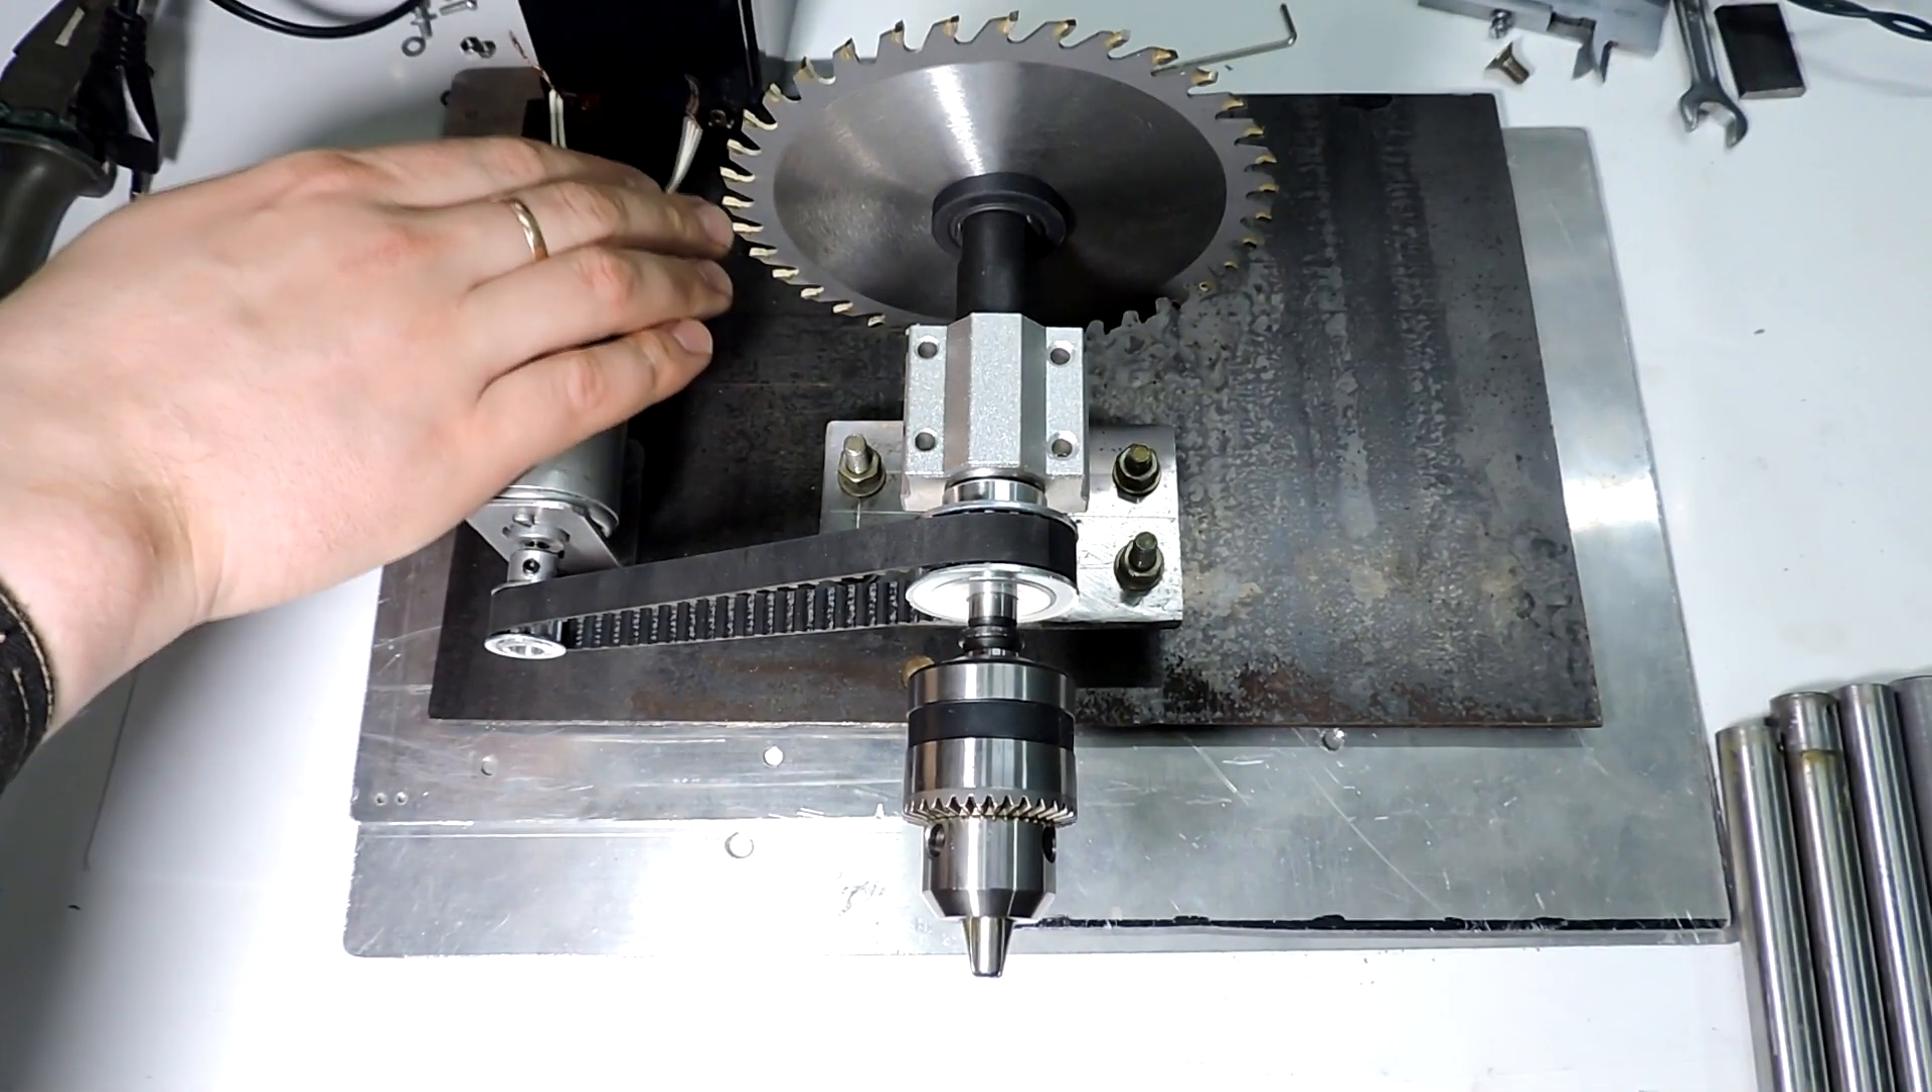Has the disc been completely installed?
Yes.